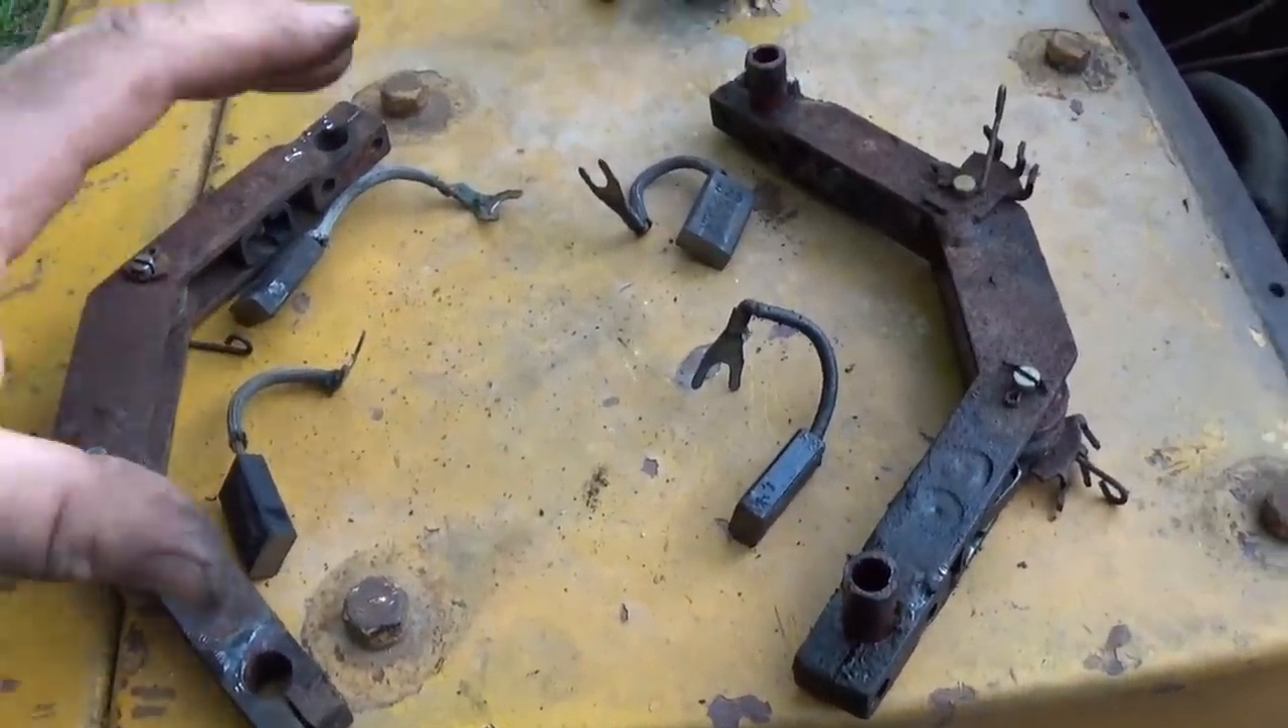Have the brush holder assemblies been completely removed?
Yes.